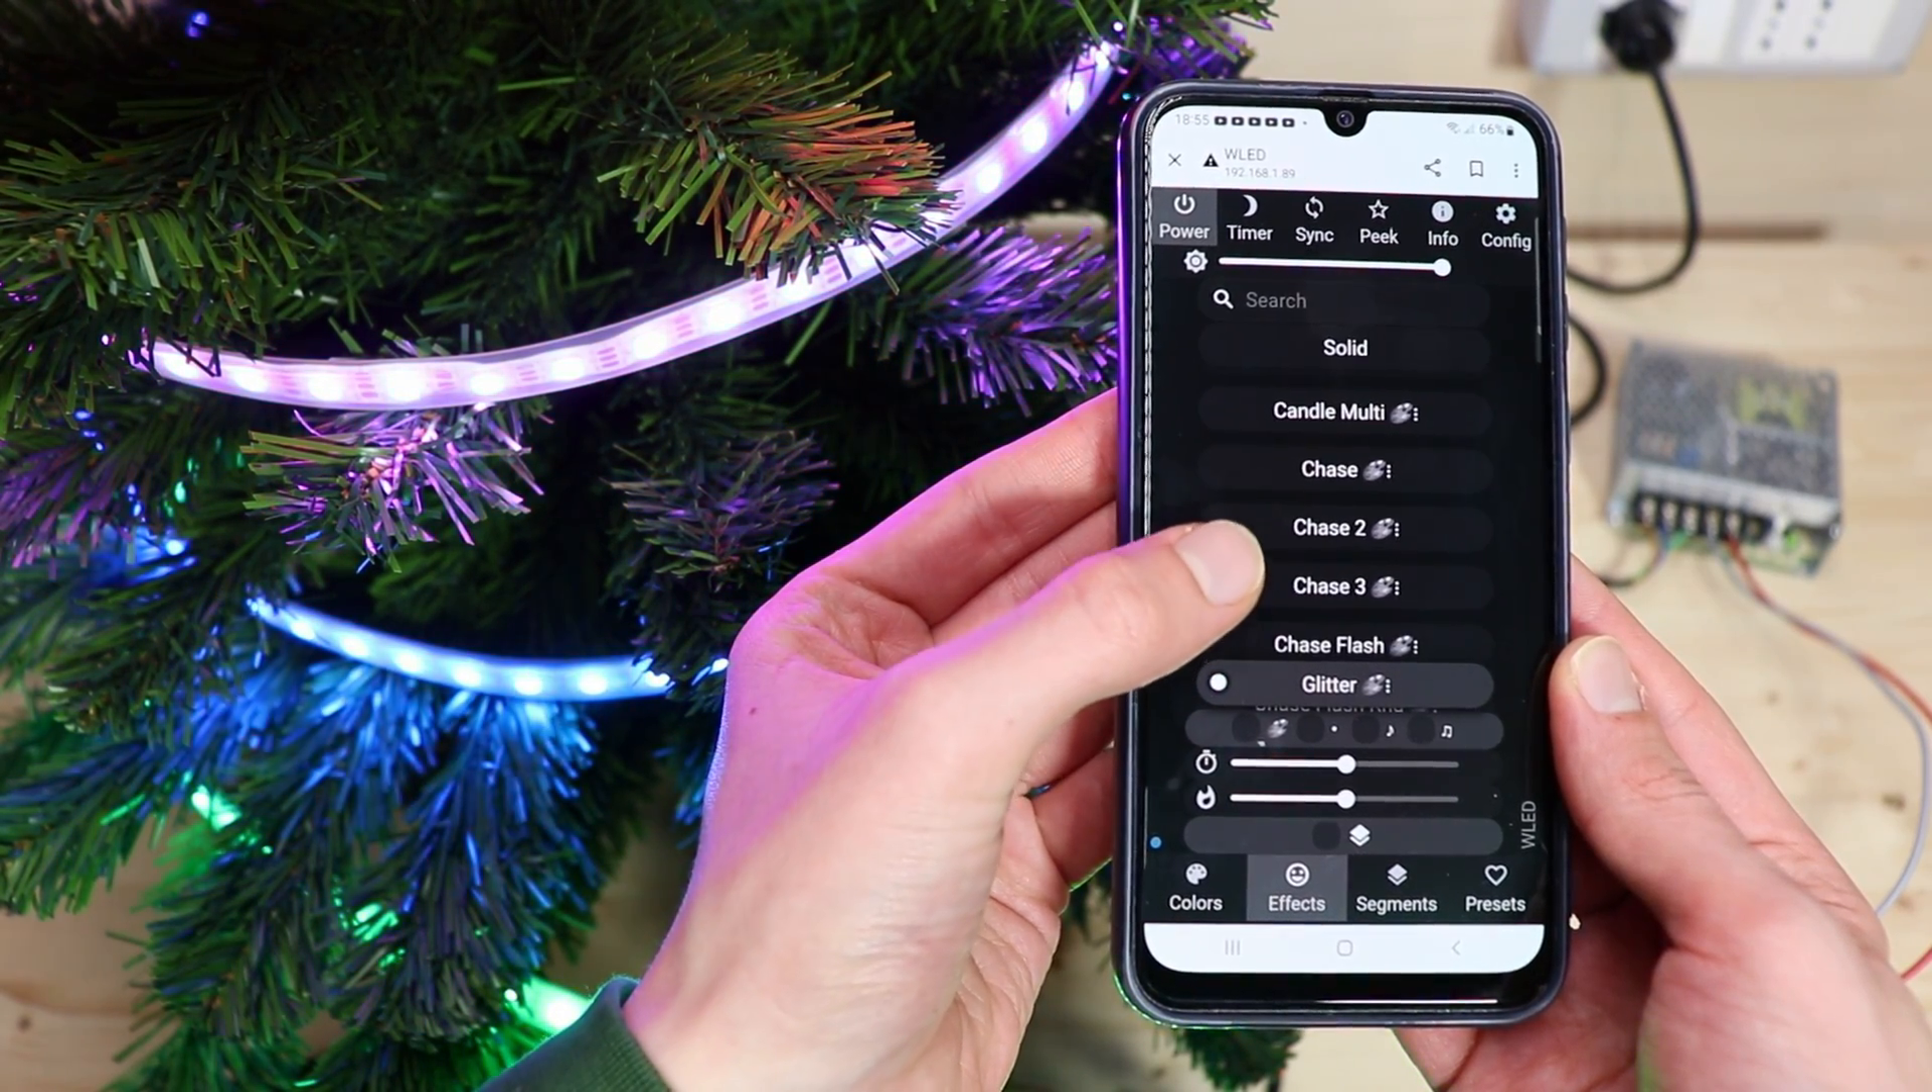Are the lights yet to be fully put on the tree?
No.